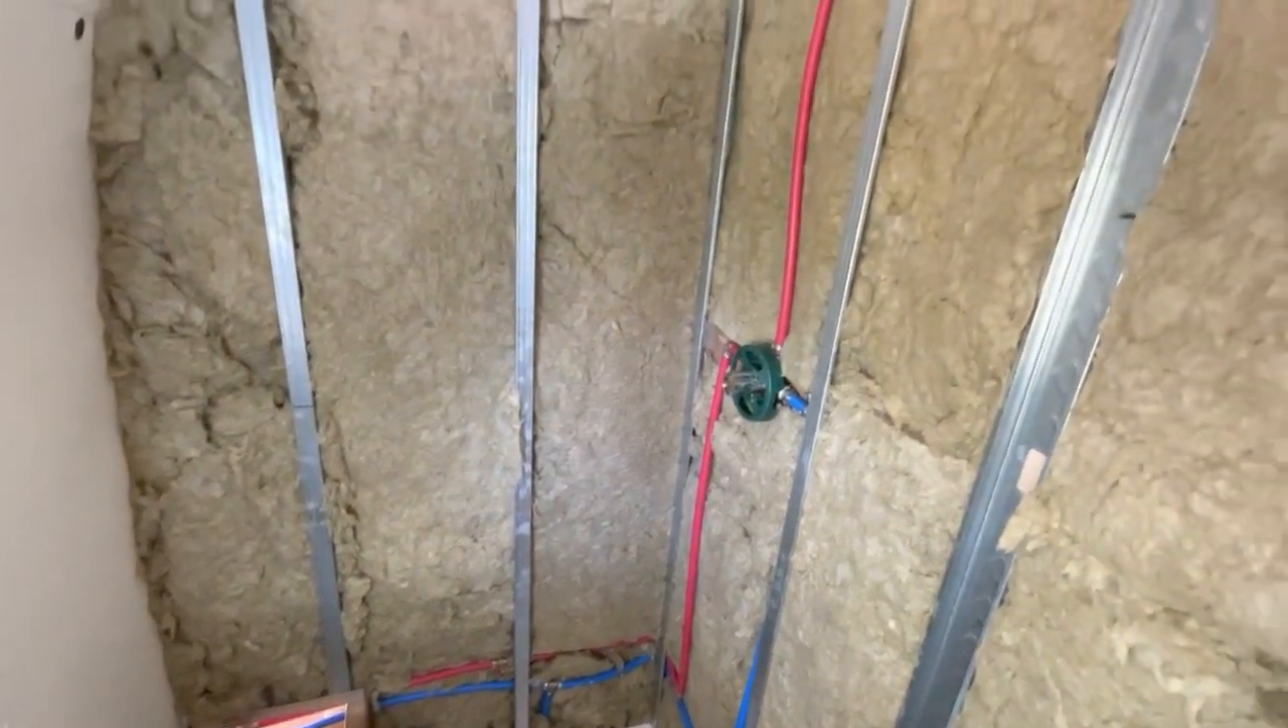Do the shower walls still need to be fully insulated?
No.